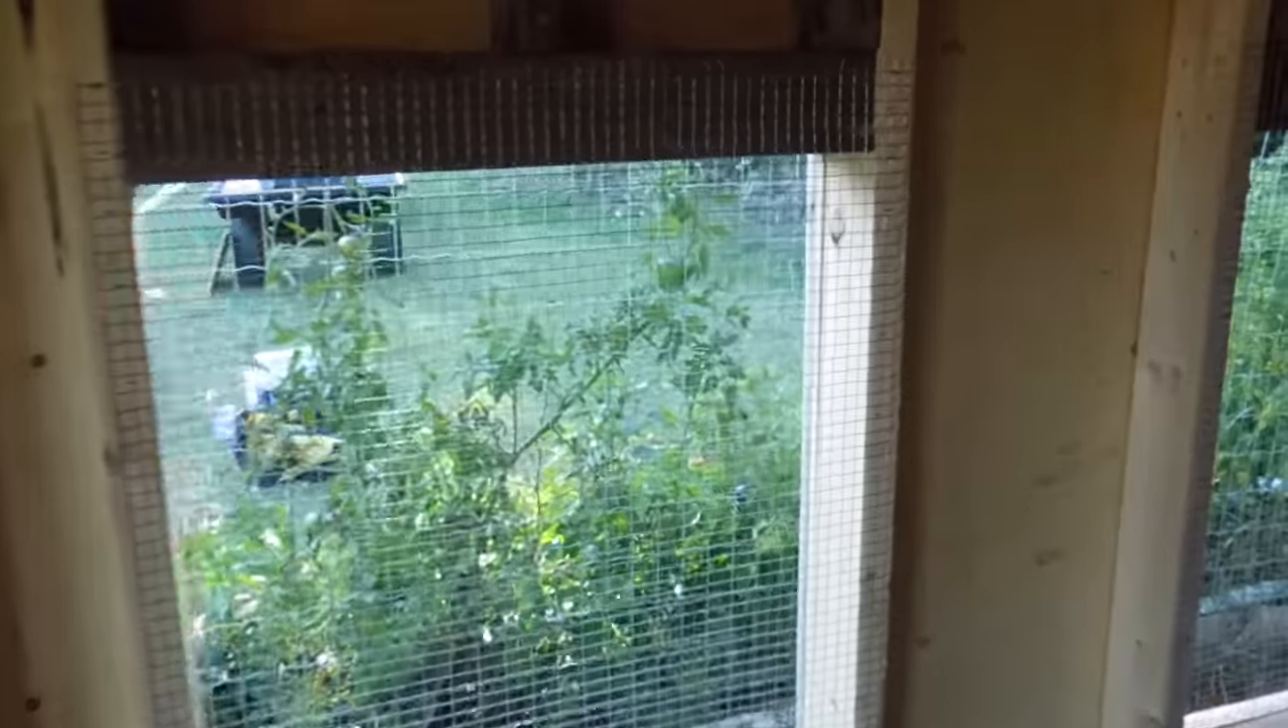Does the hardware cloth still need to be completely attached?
No.